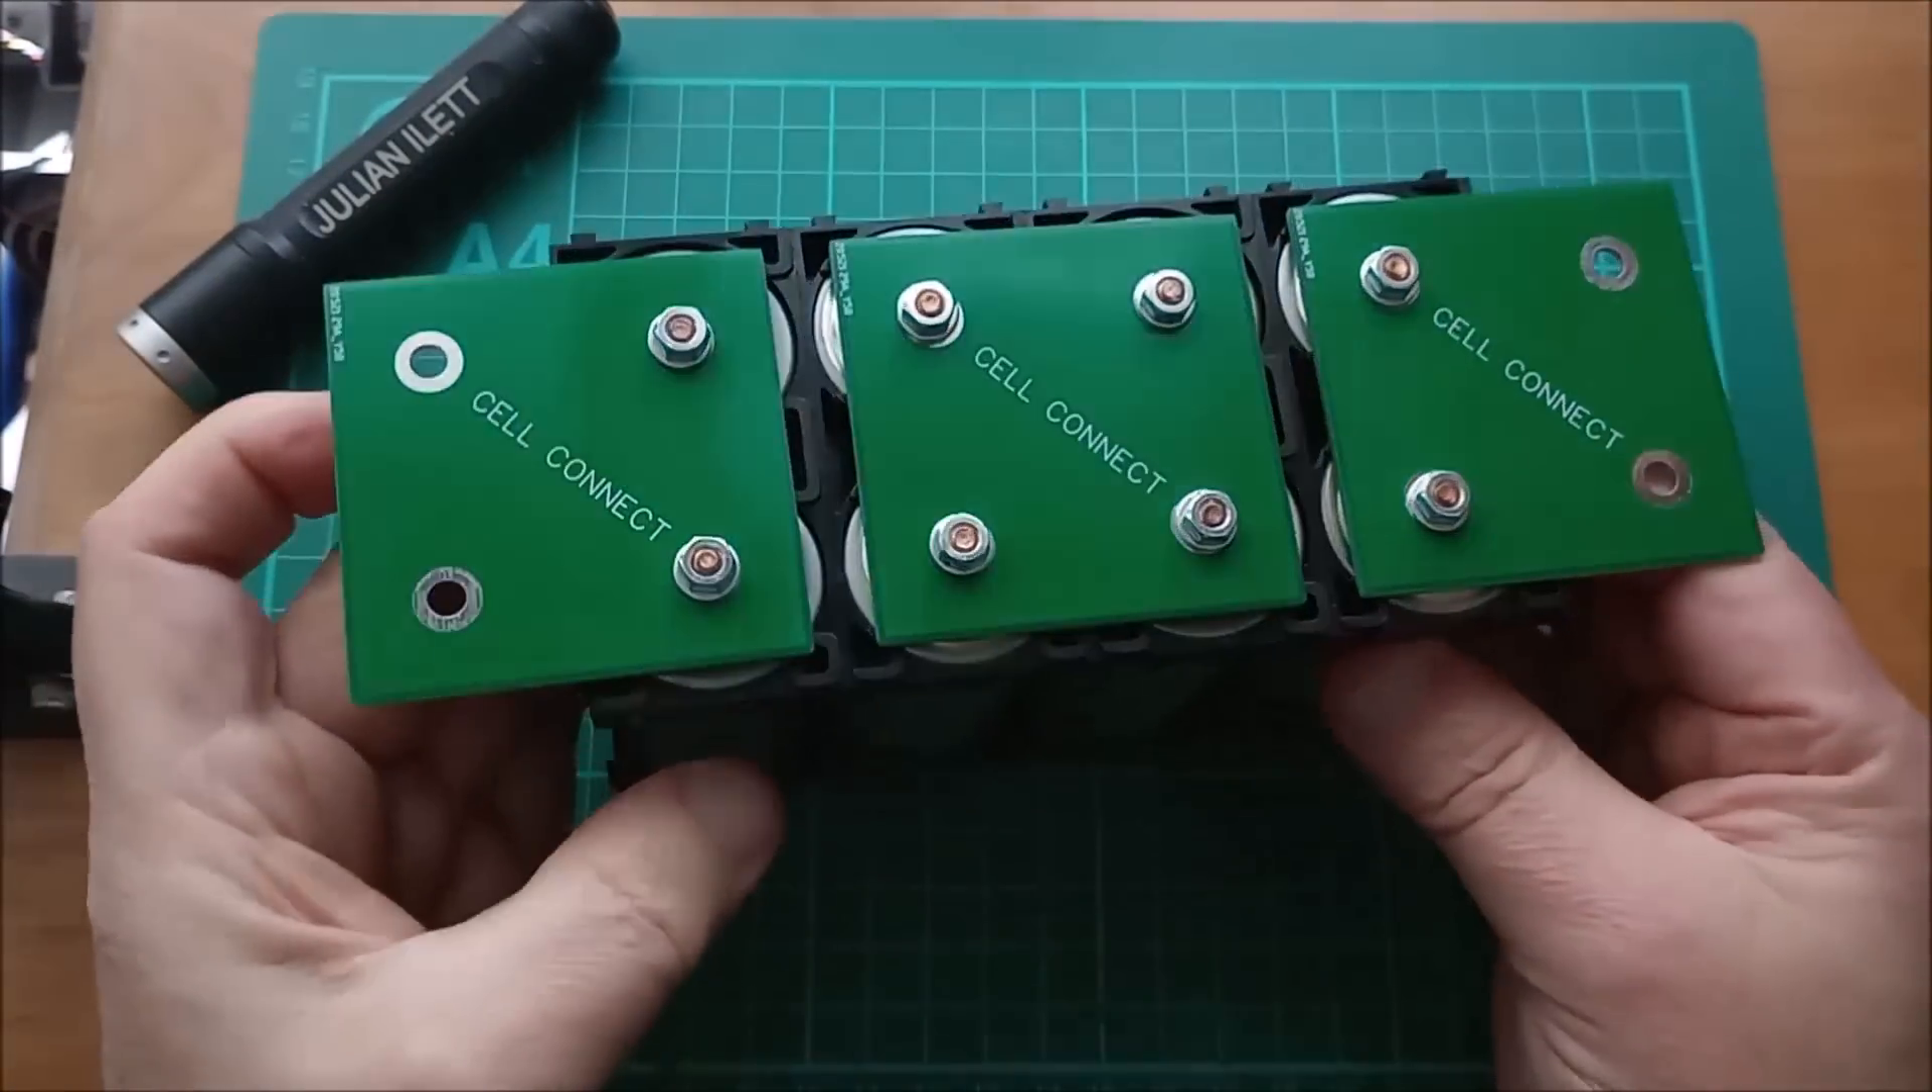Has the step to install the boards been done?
Yes.